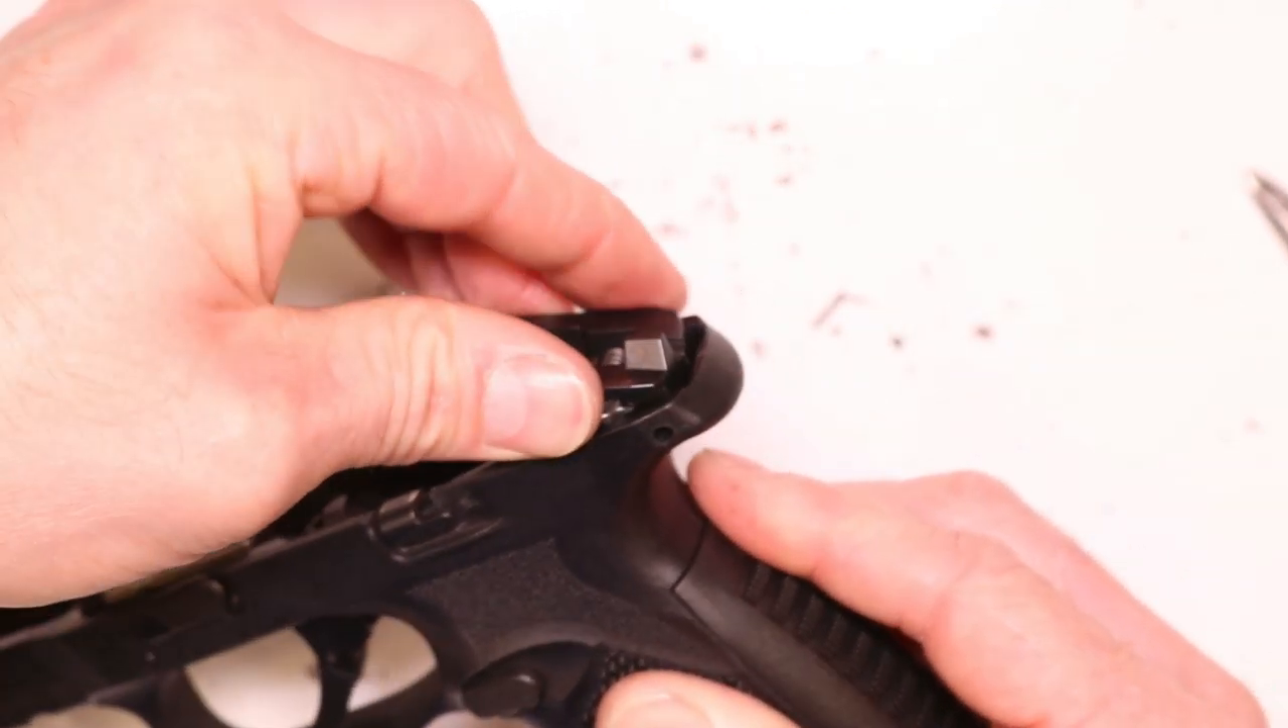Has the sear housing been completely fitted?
No.